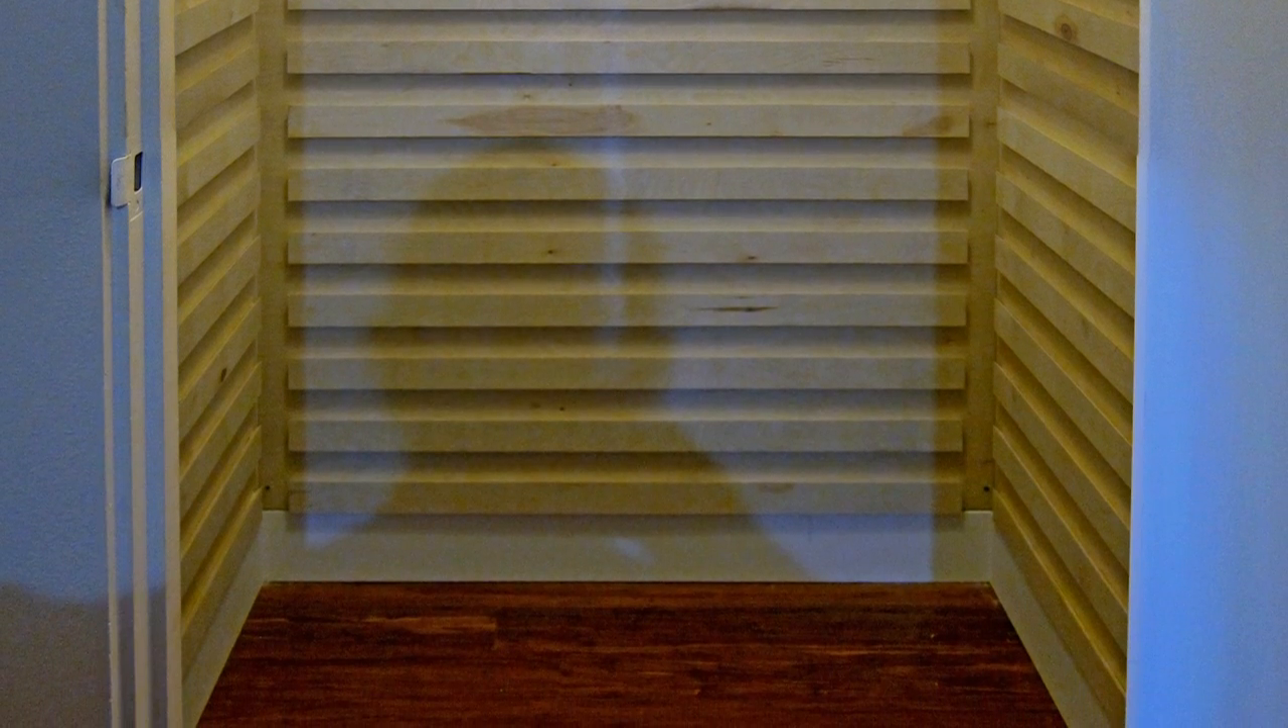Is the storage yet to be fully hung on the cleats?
Yes.